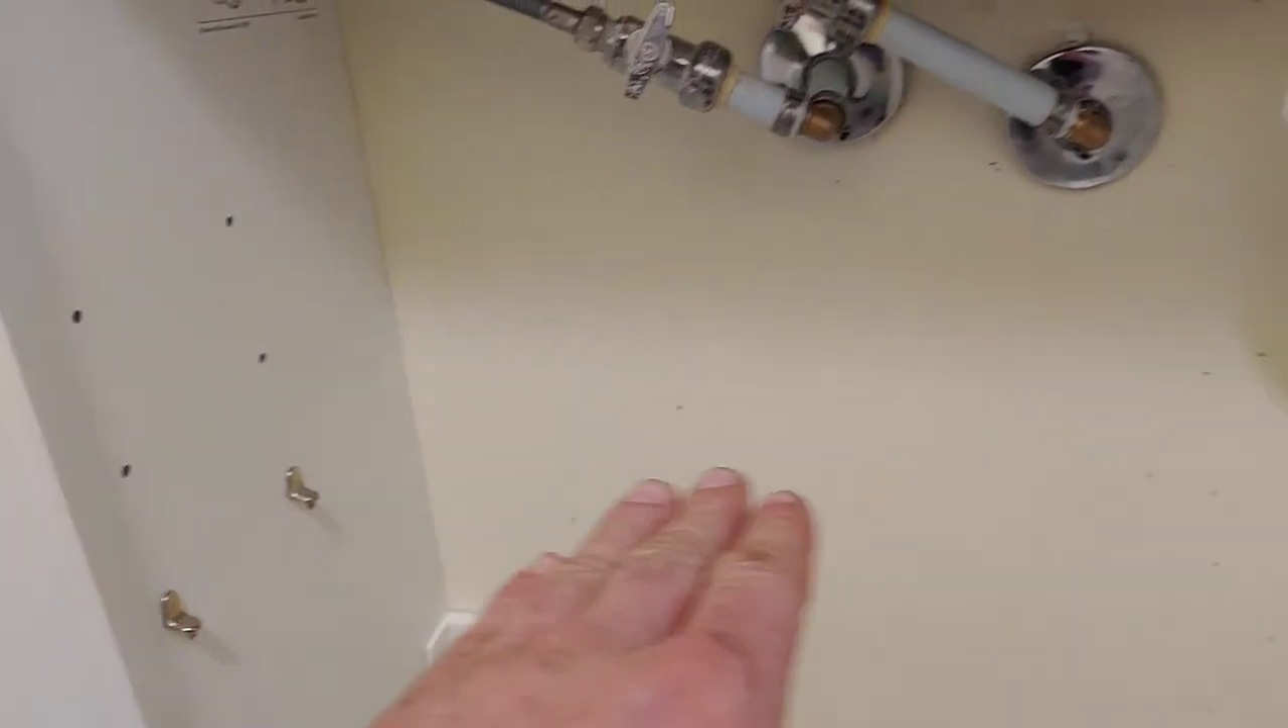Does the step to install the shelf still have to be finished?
Yes.